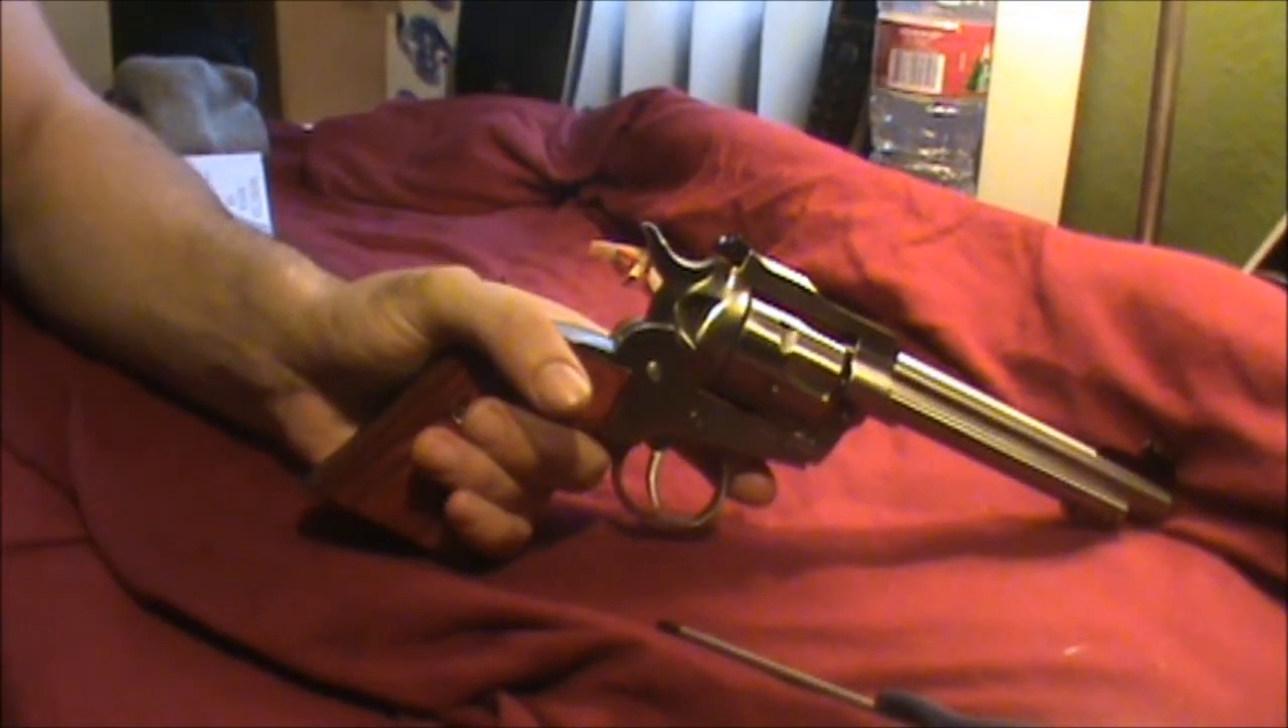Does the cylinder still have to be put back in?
No.